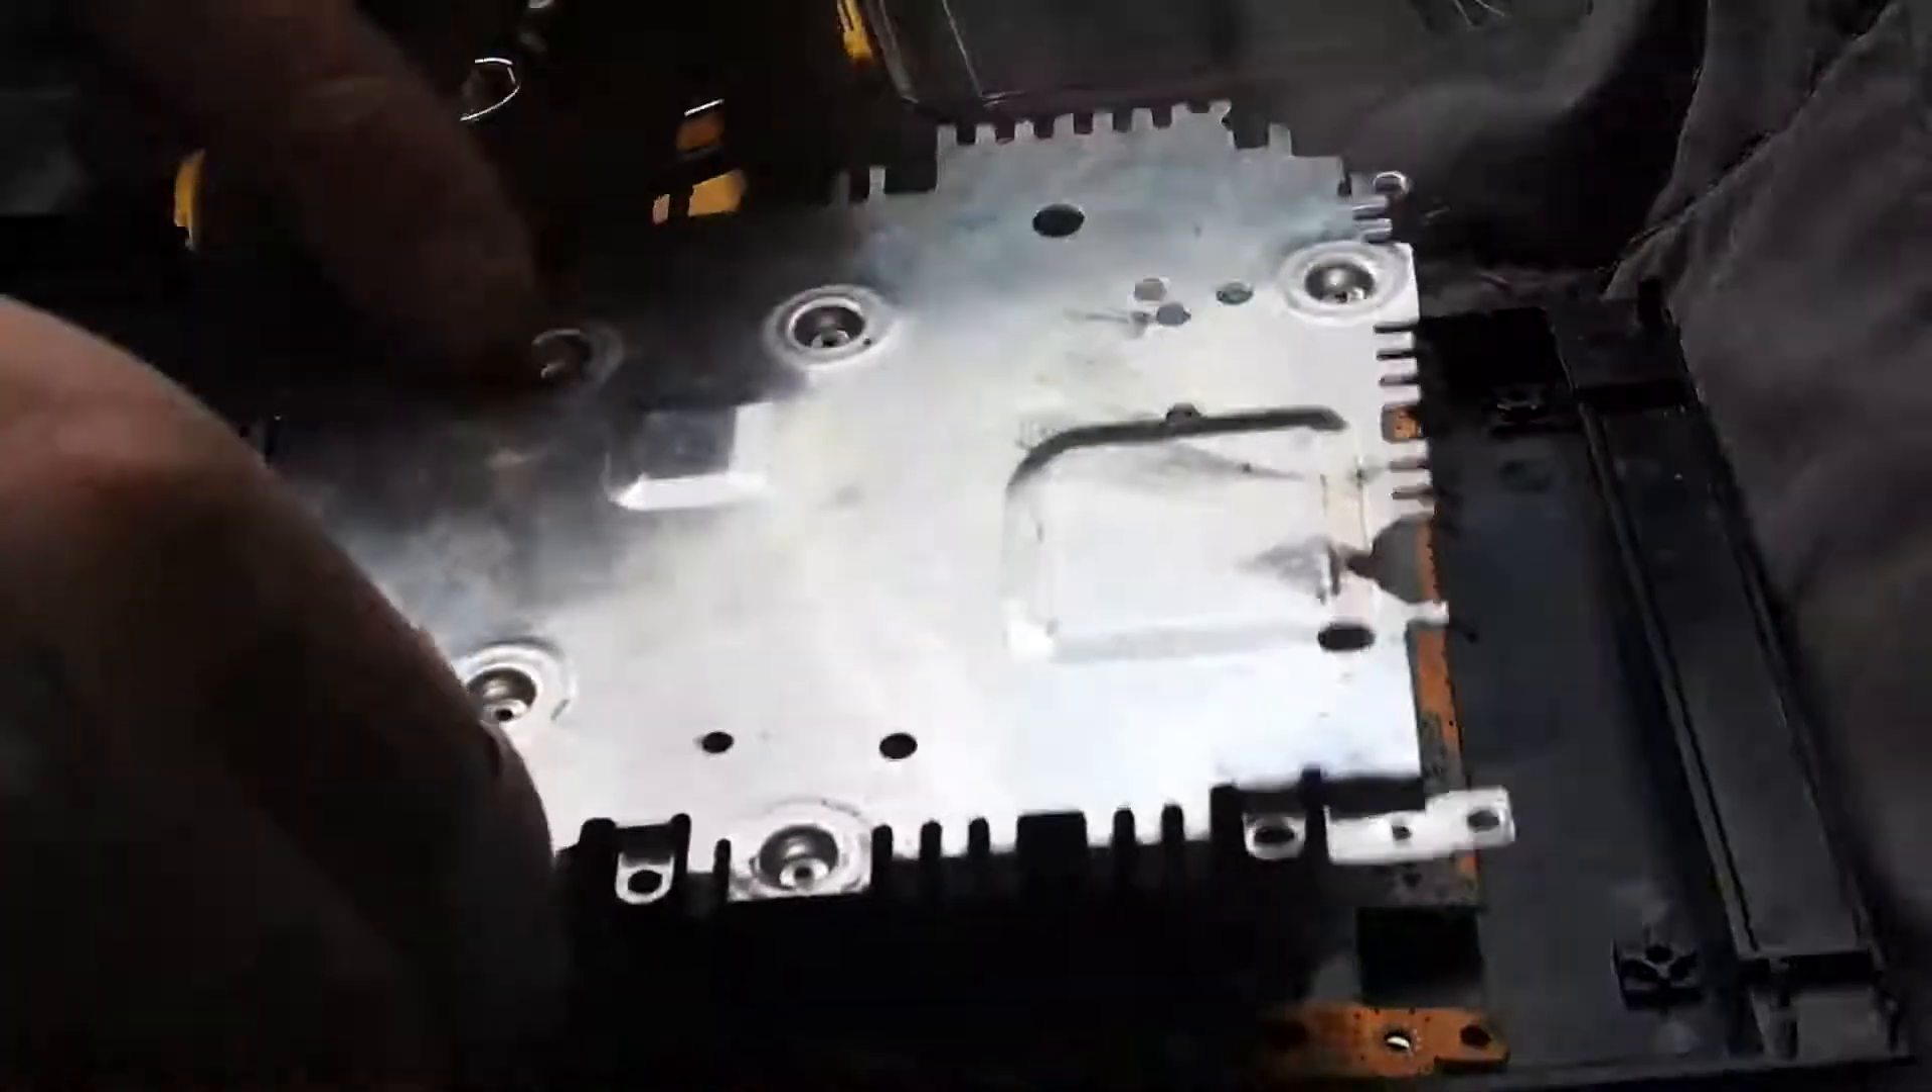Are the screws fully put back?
No.